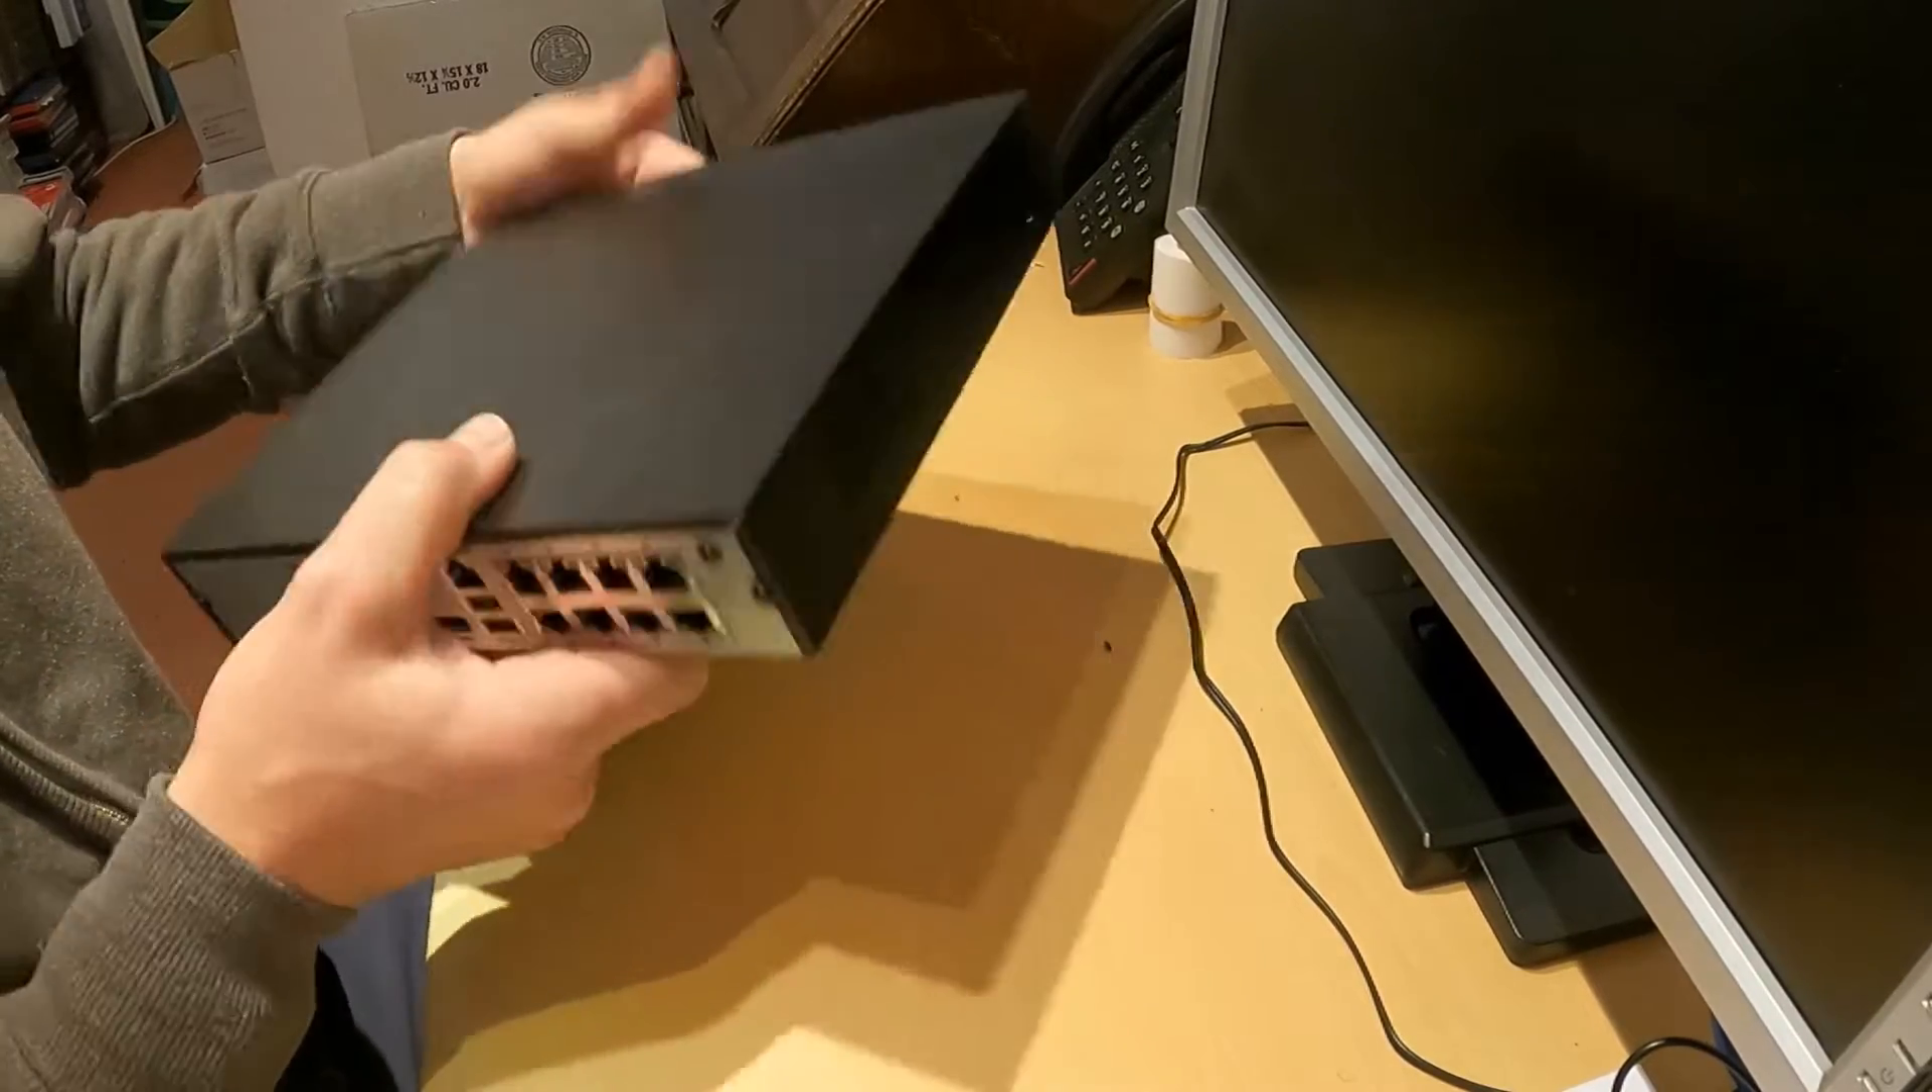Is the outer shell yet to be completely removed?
Yes.